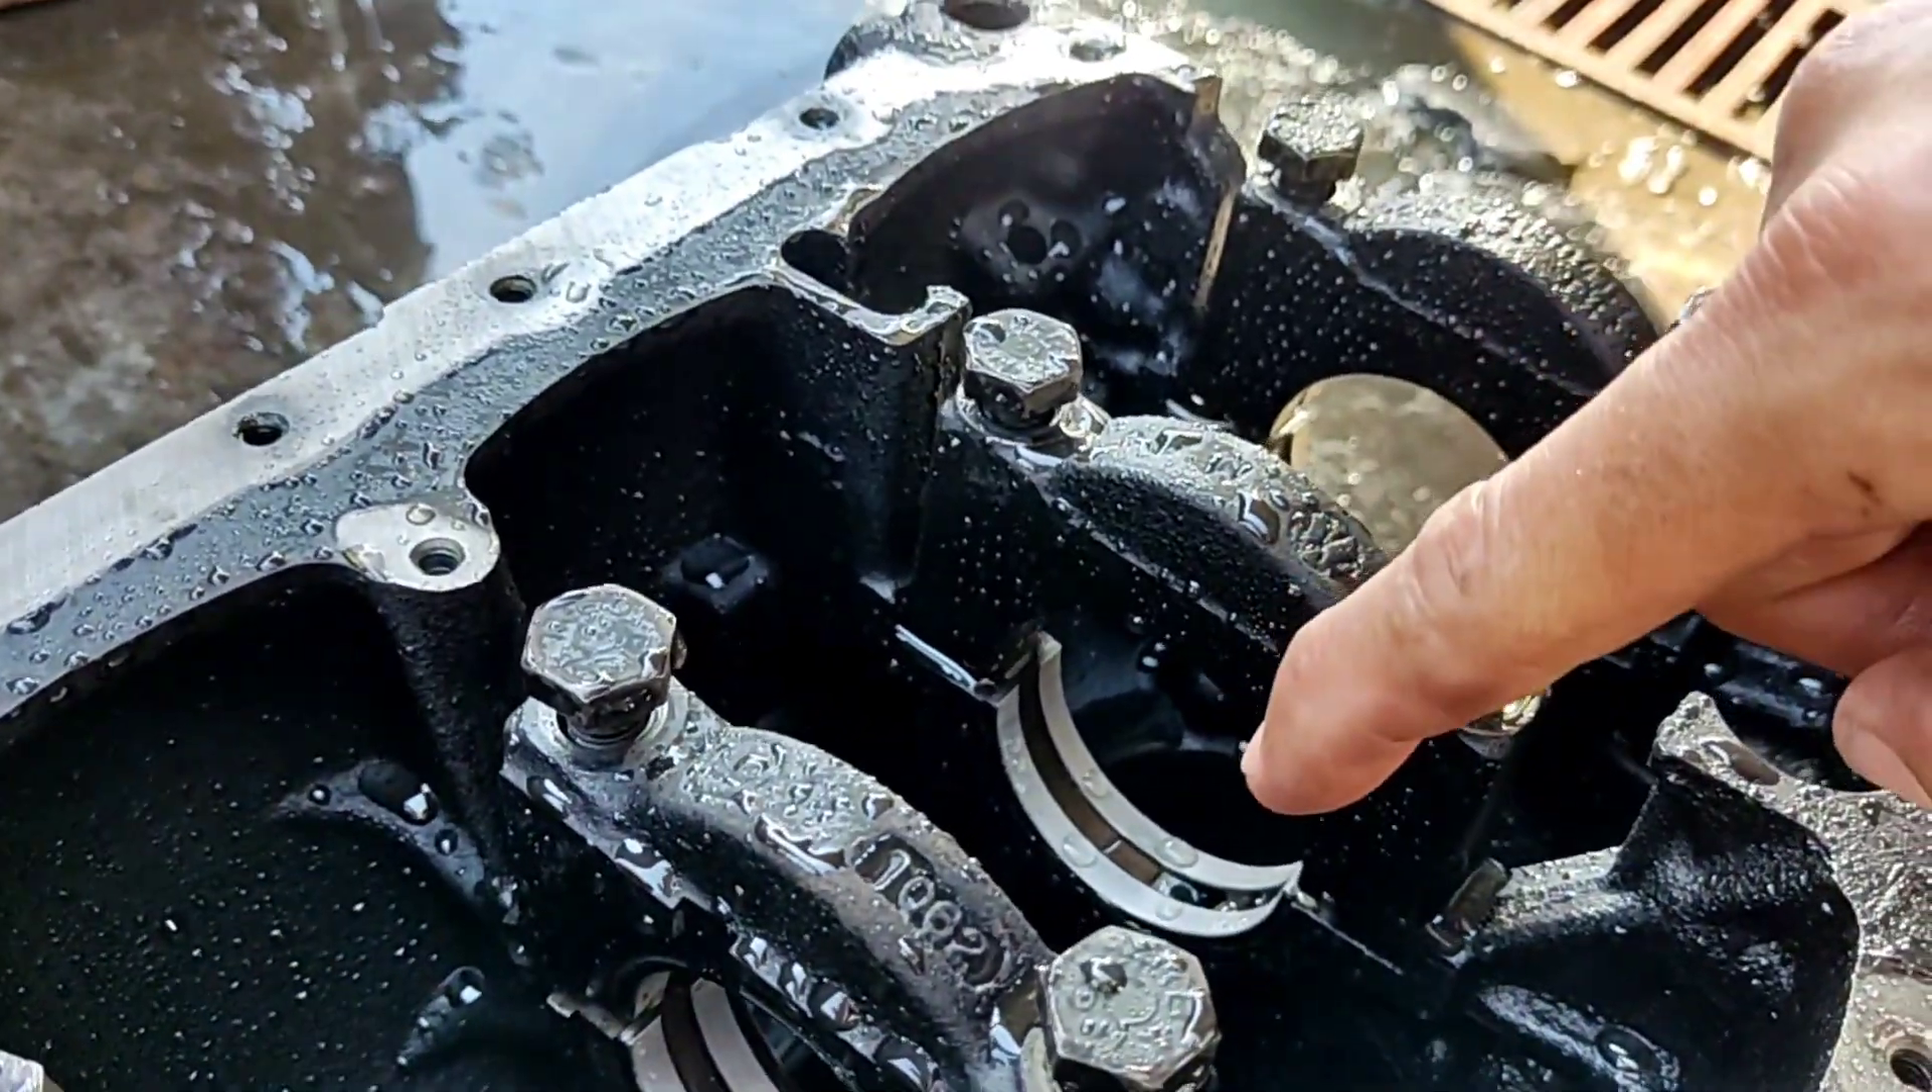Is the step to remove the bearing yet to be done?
Yes.